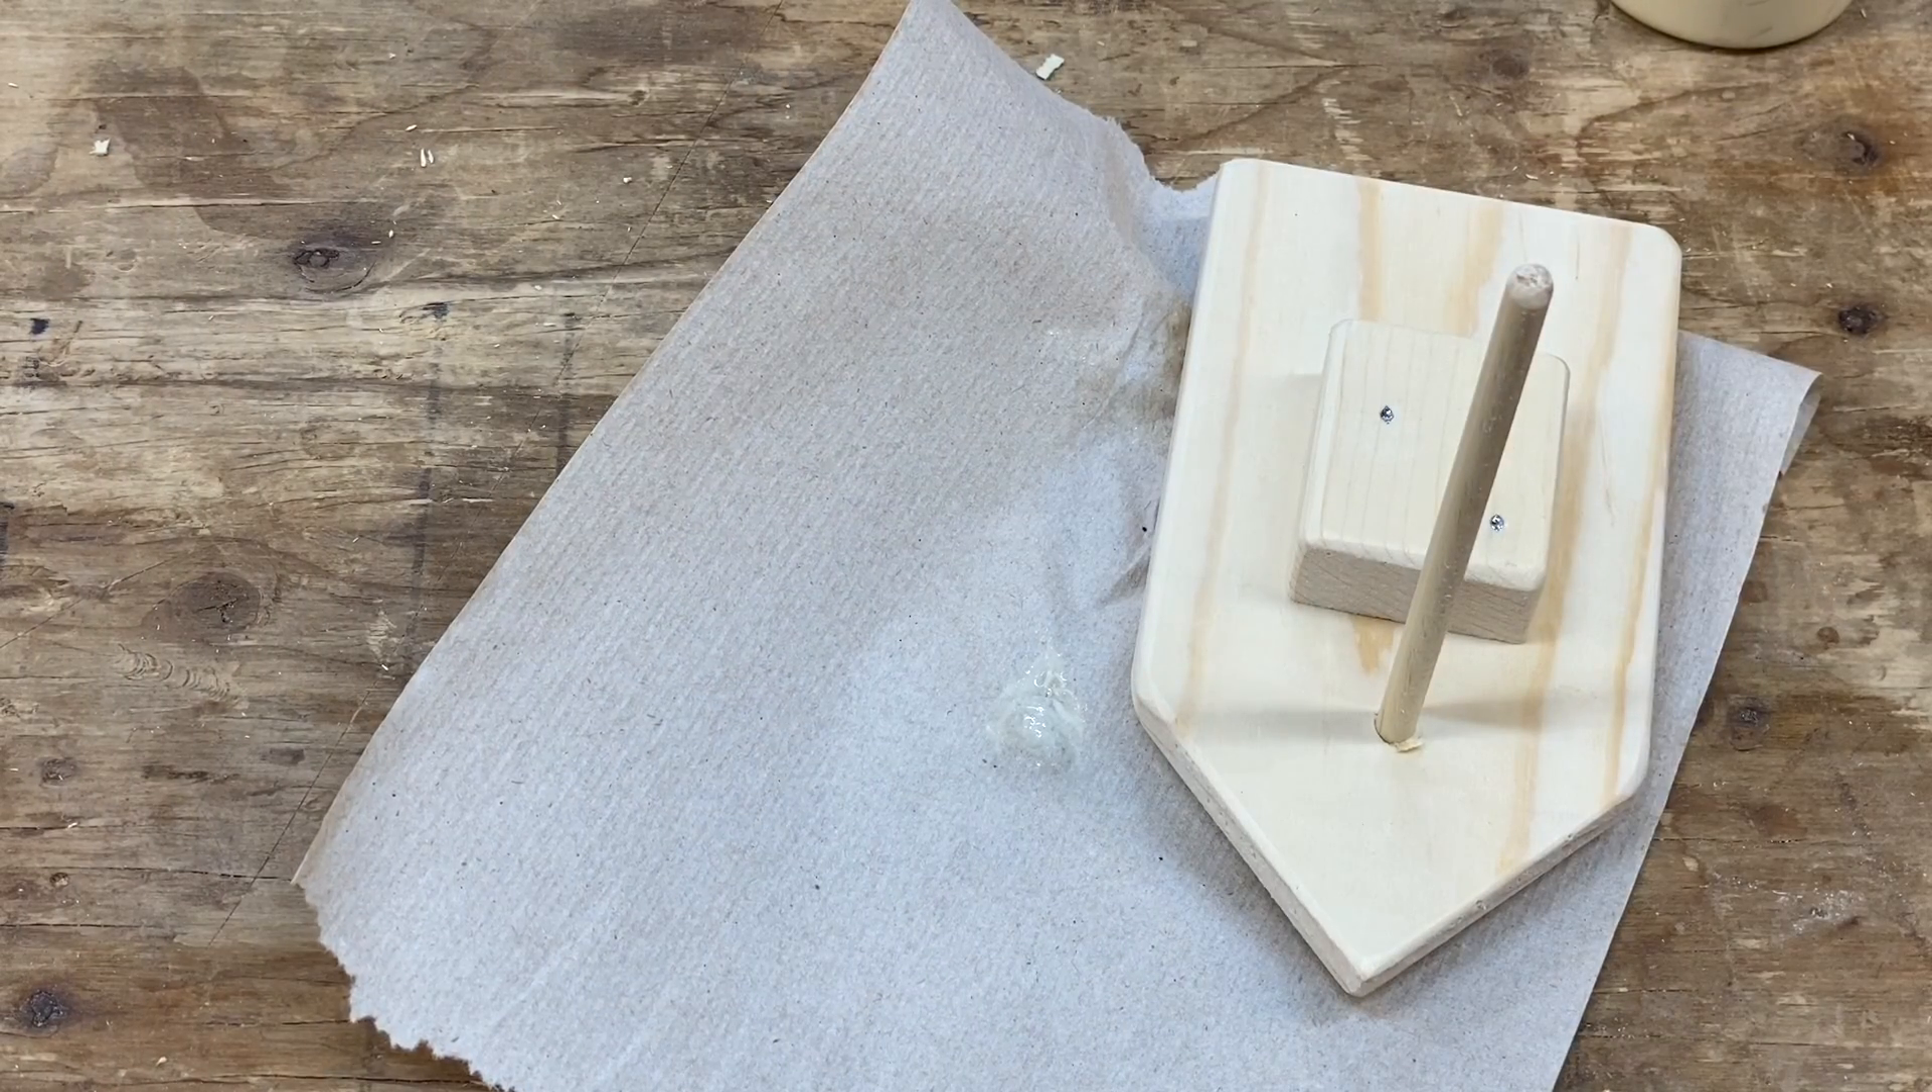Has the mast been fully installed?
Yes.